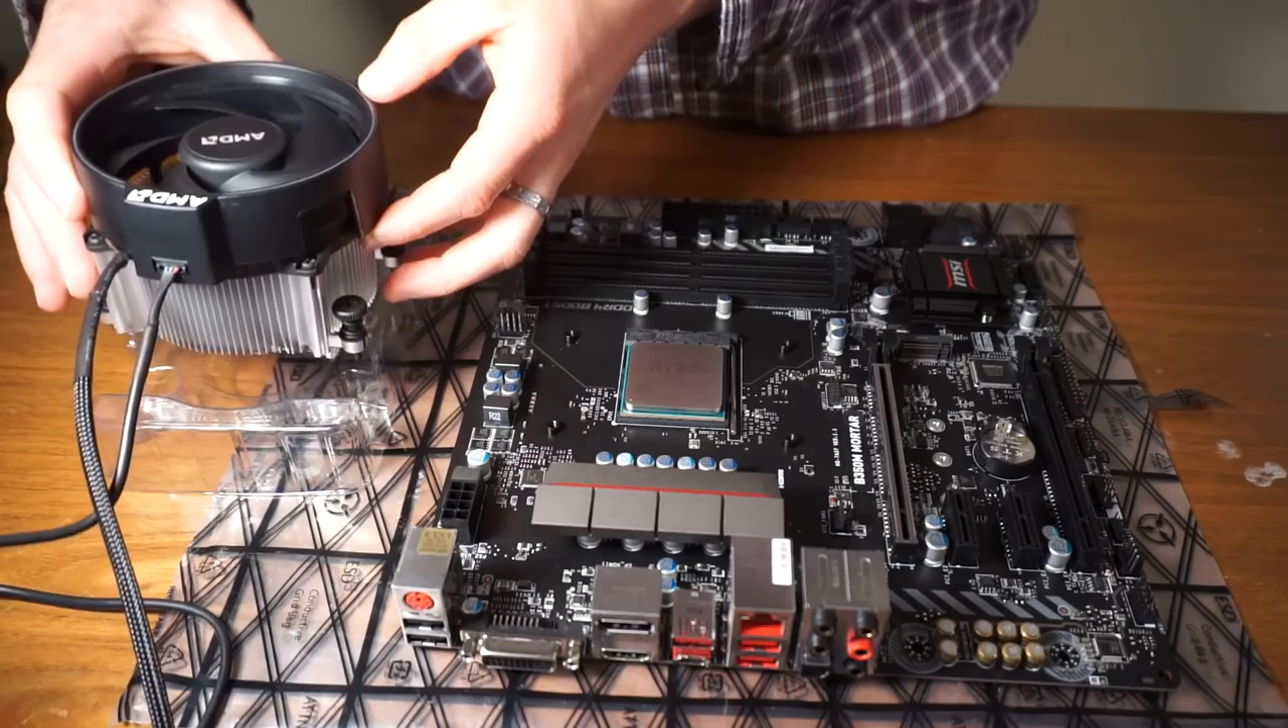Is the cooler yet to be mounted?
Yes.